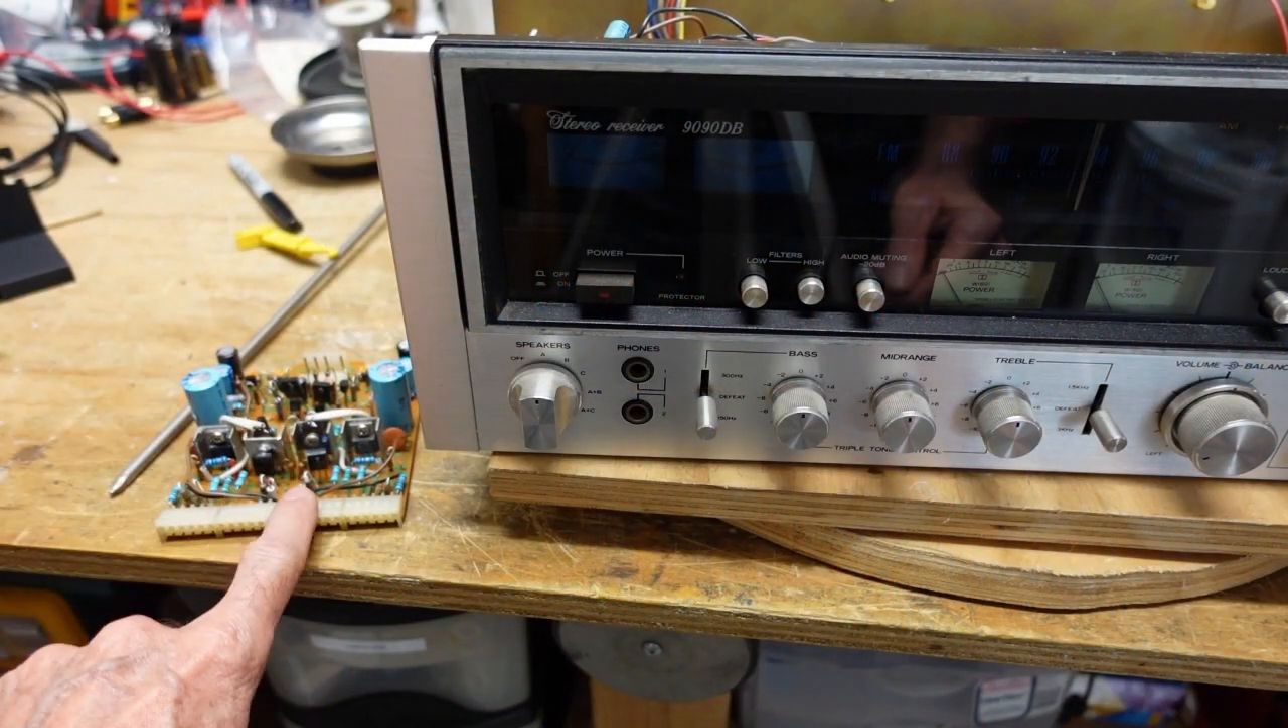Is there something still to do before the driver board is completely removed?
No.